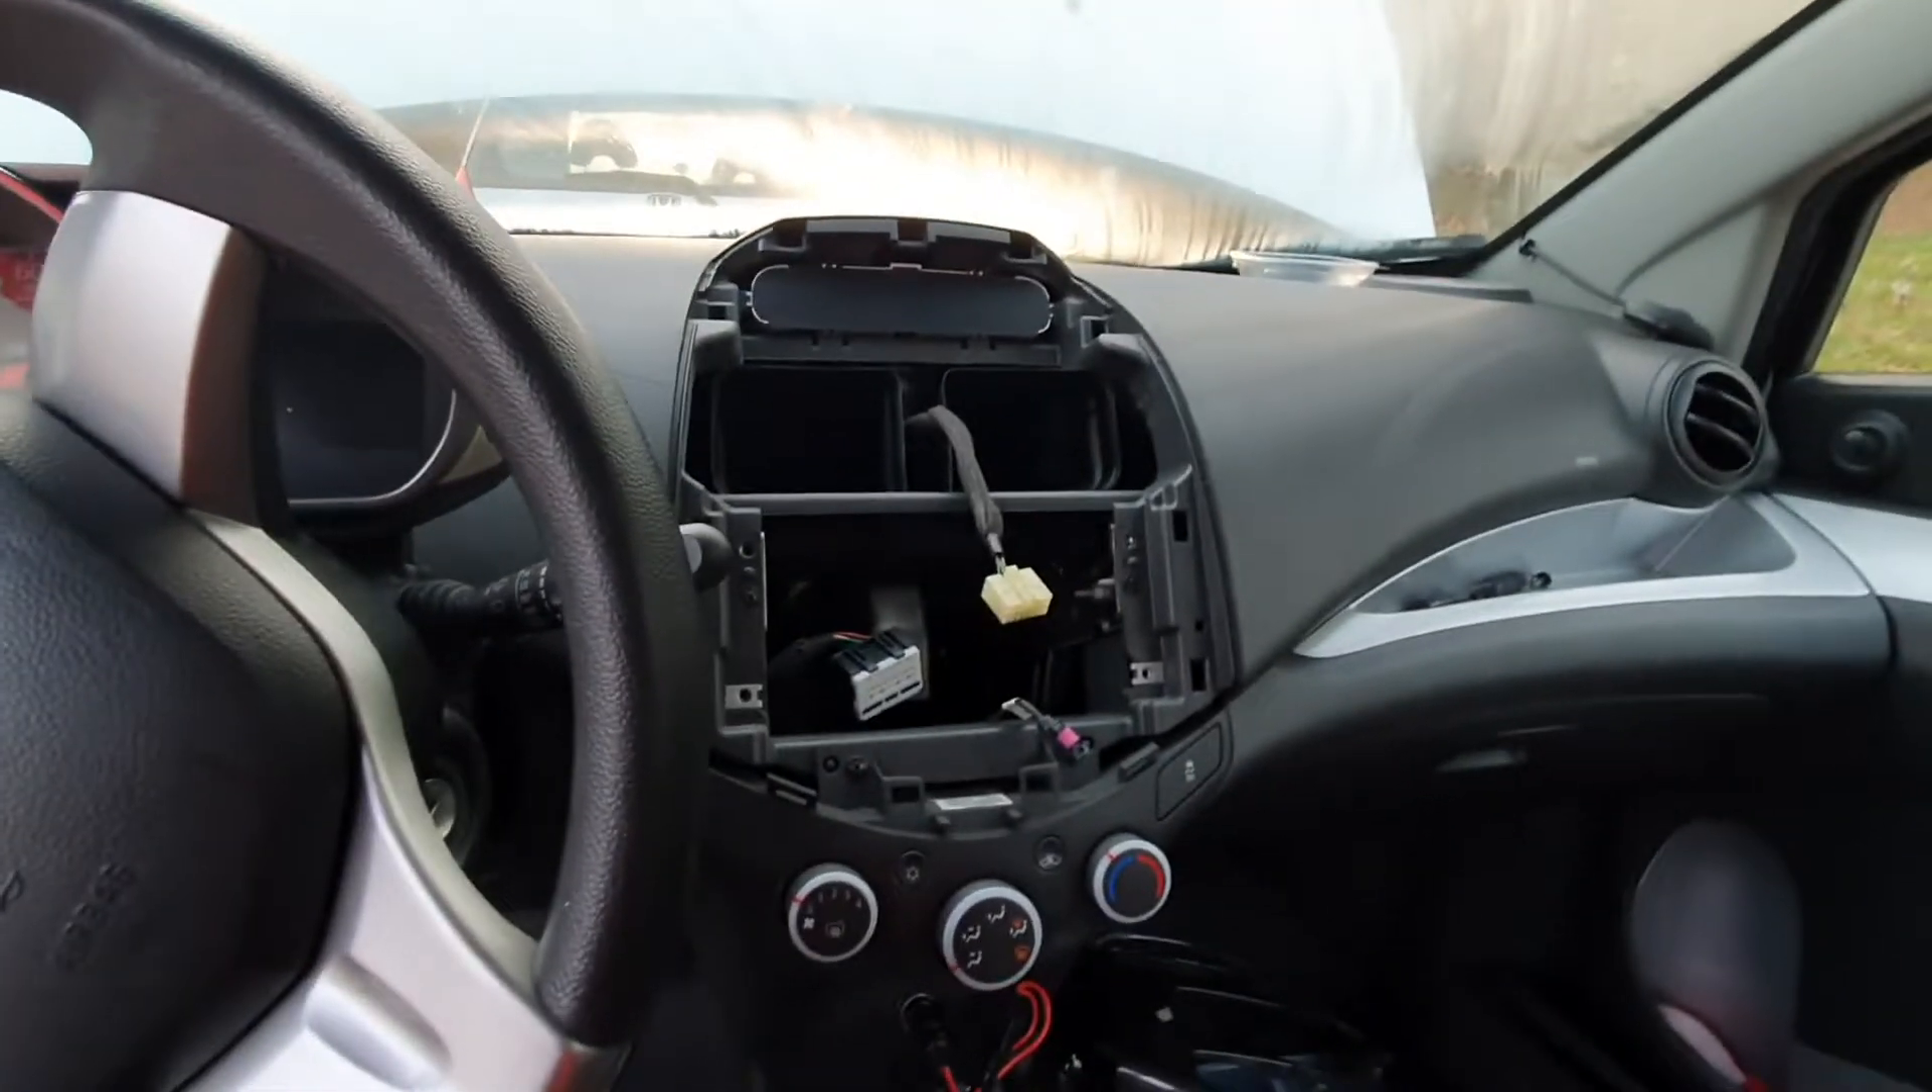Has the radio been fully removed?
Yes.